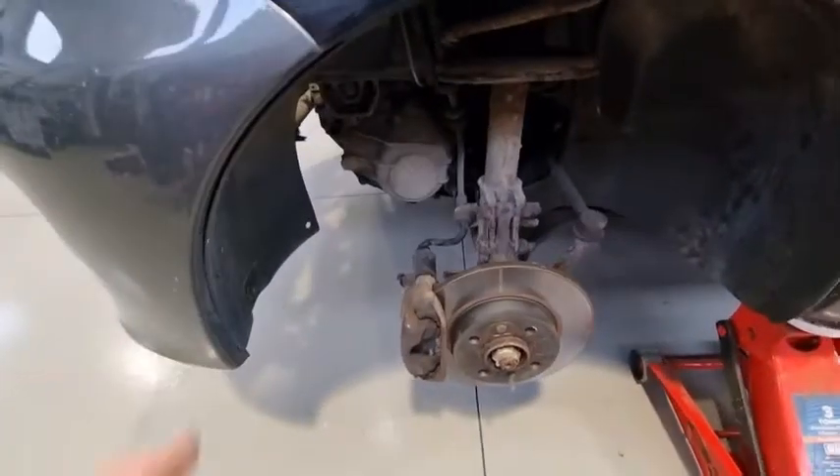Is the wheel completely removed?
Yes.